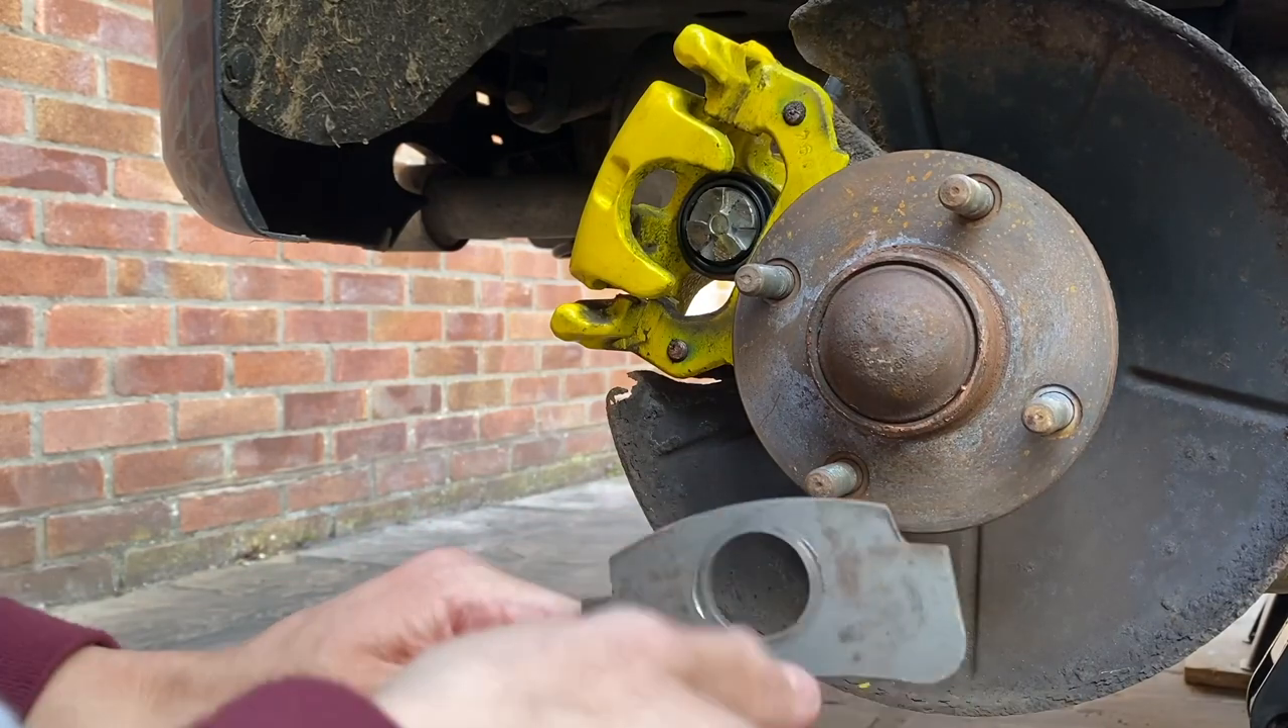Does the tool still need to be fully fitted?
Yes.